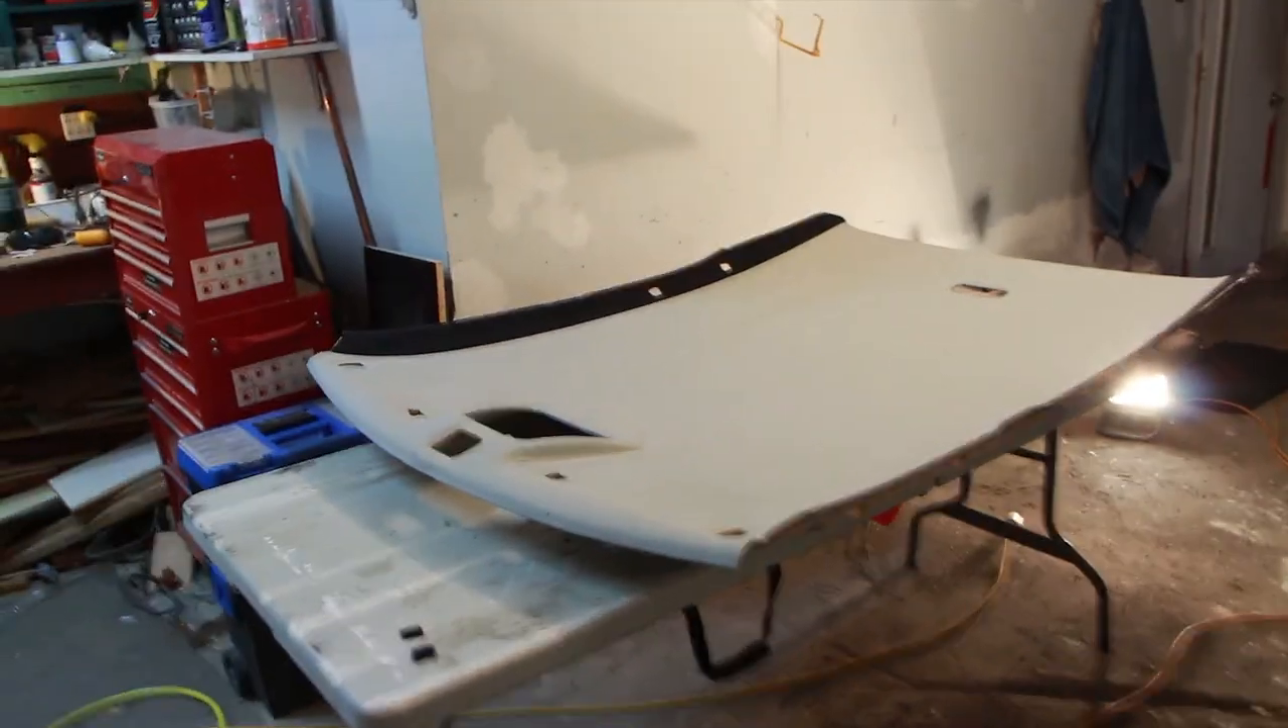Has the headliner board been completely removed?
Yes.